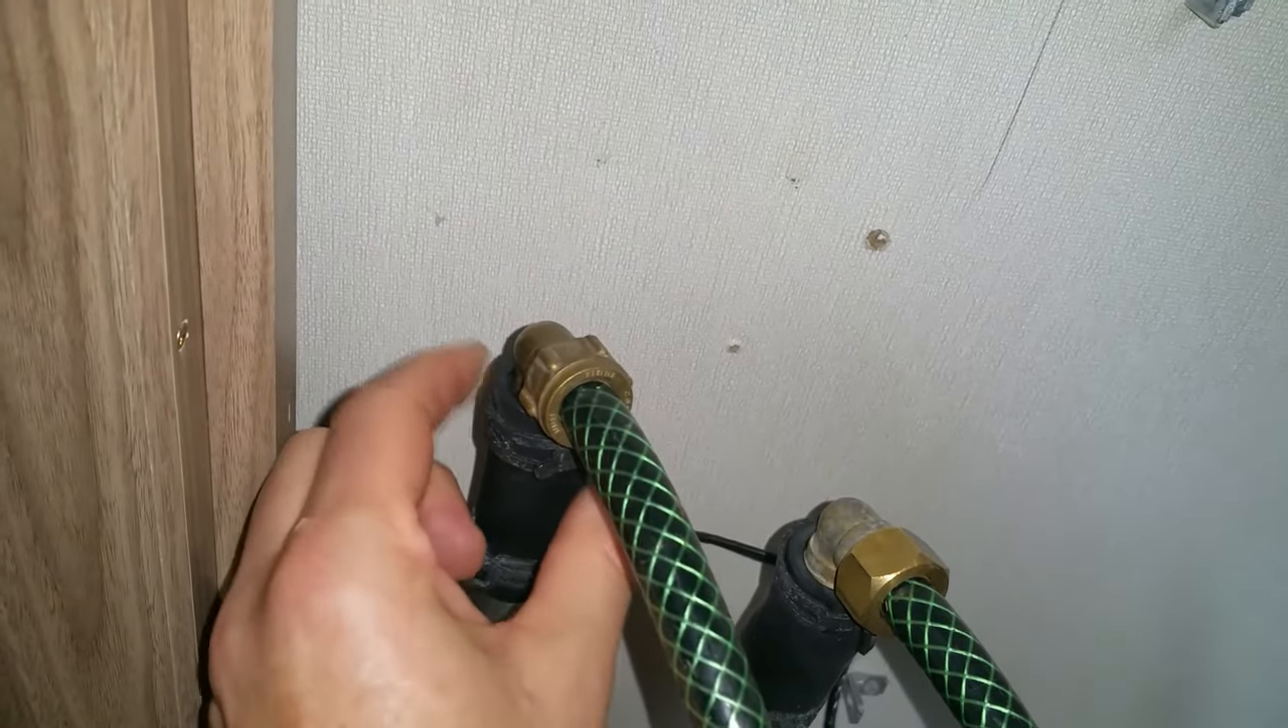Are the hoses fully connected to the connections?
Yes.